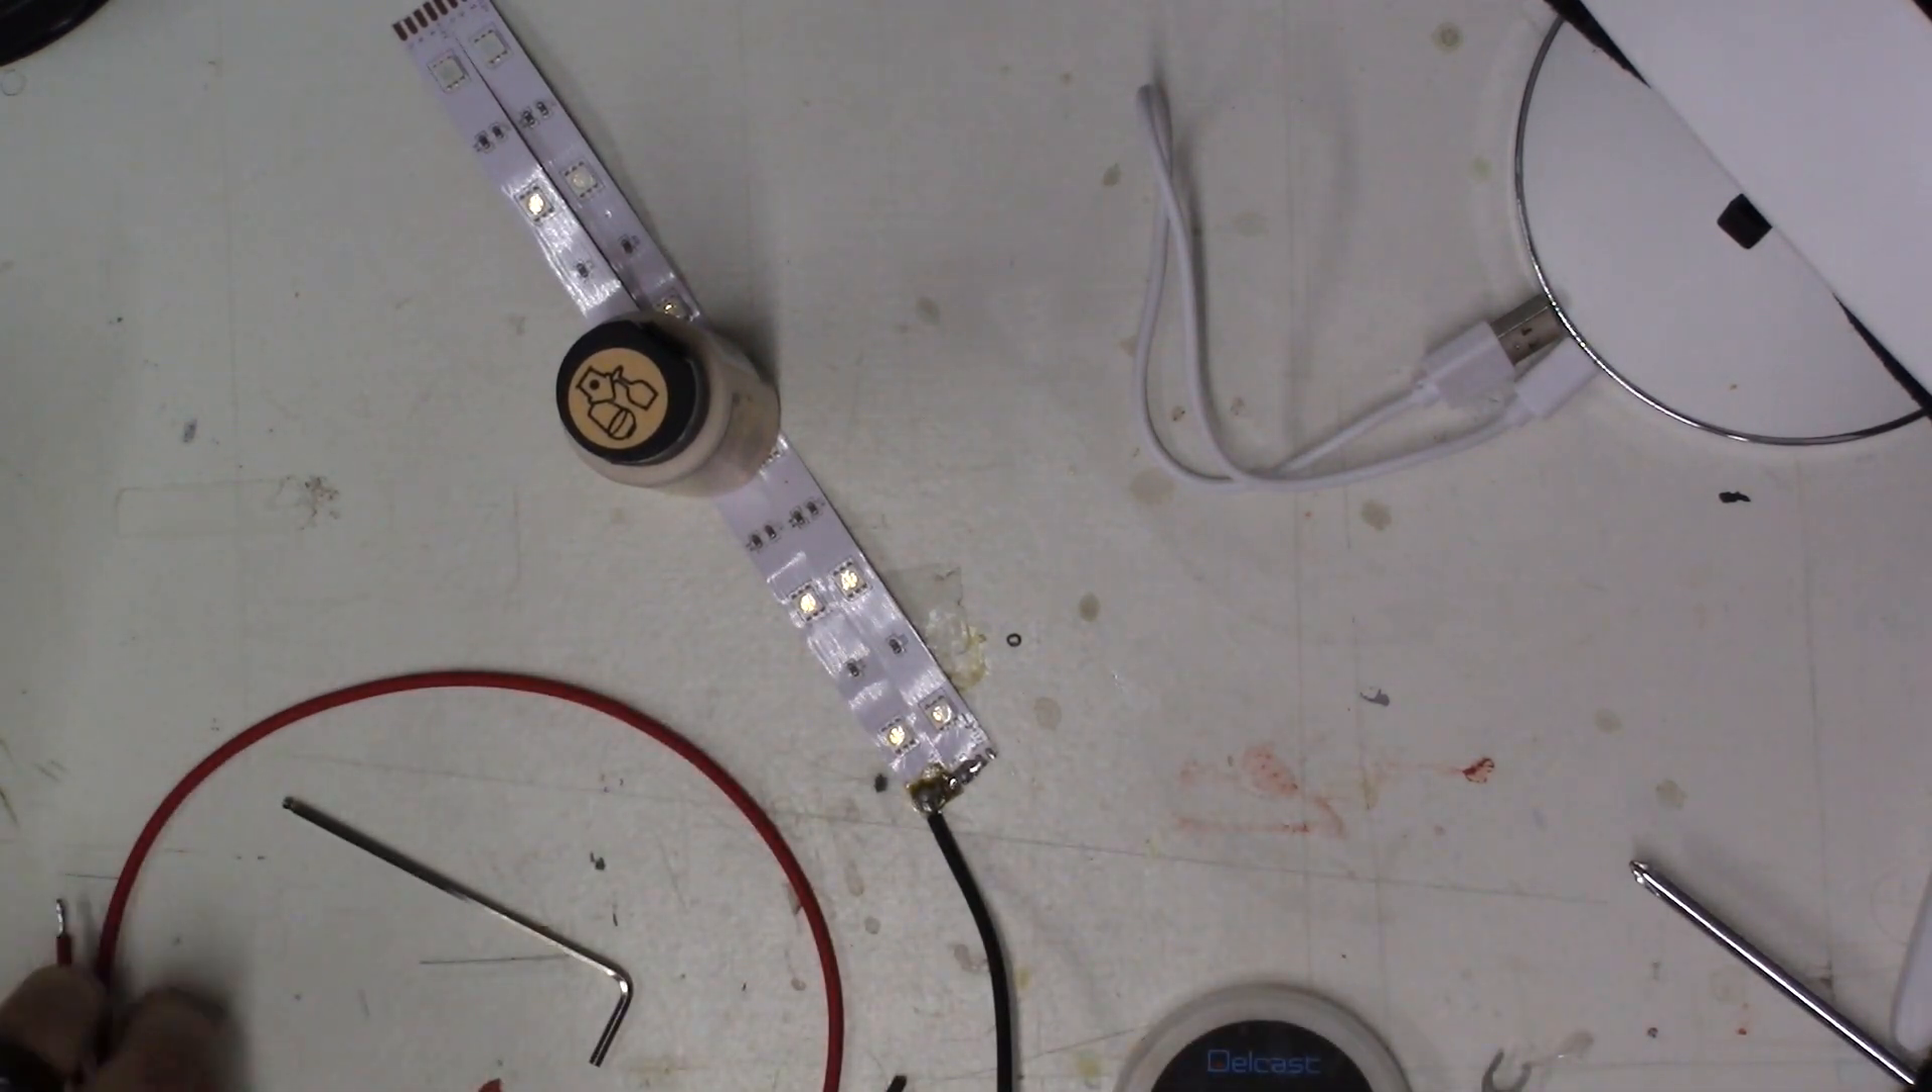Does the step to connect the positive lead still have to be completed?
Yes.